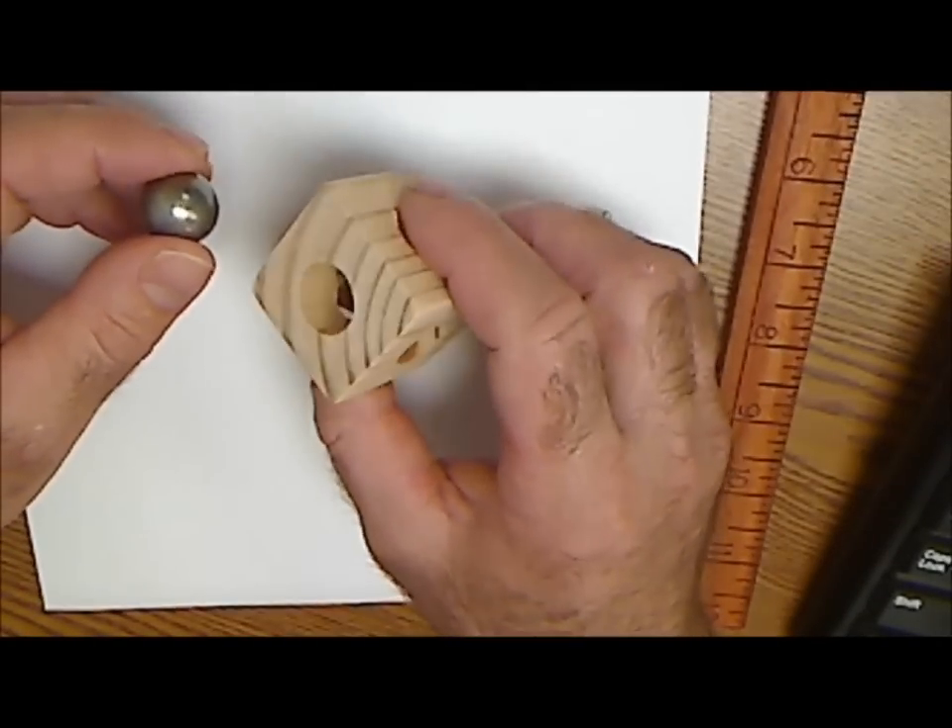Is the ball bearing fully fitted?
No.